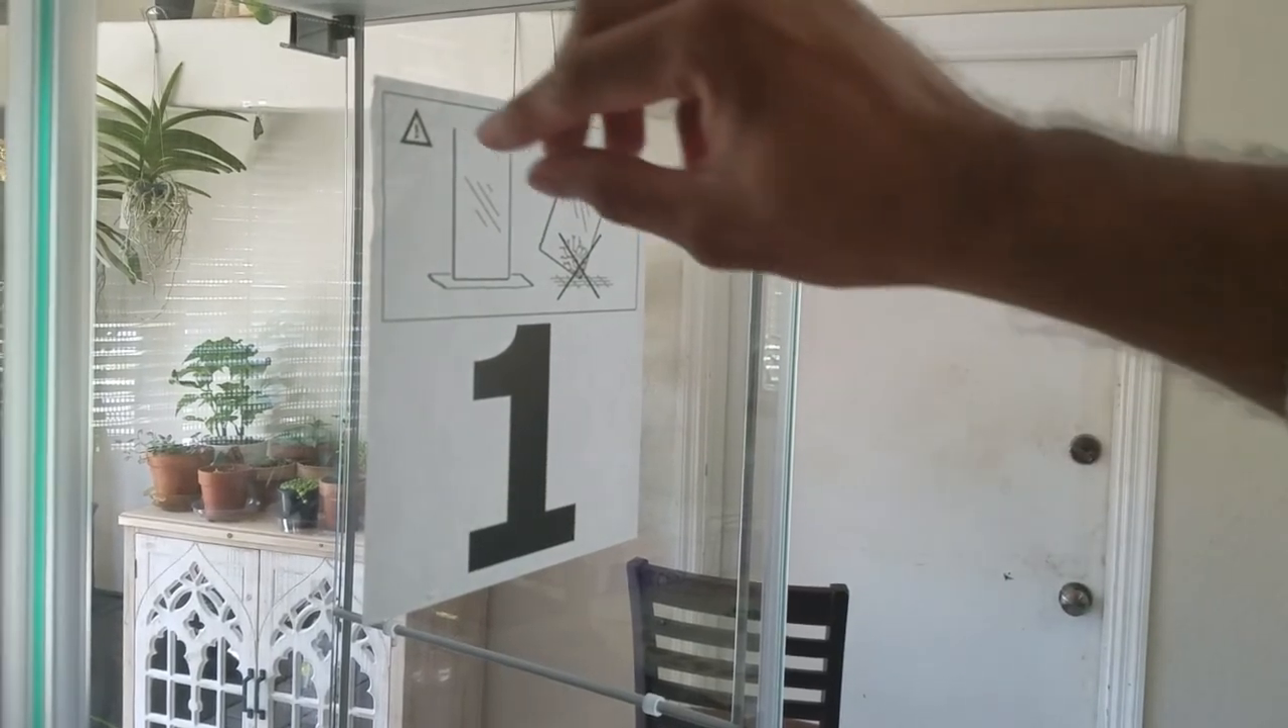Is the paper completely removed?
No.